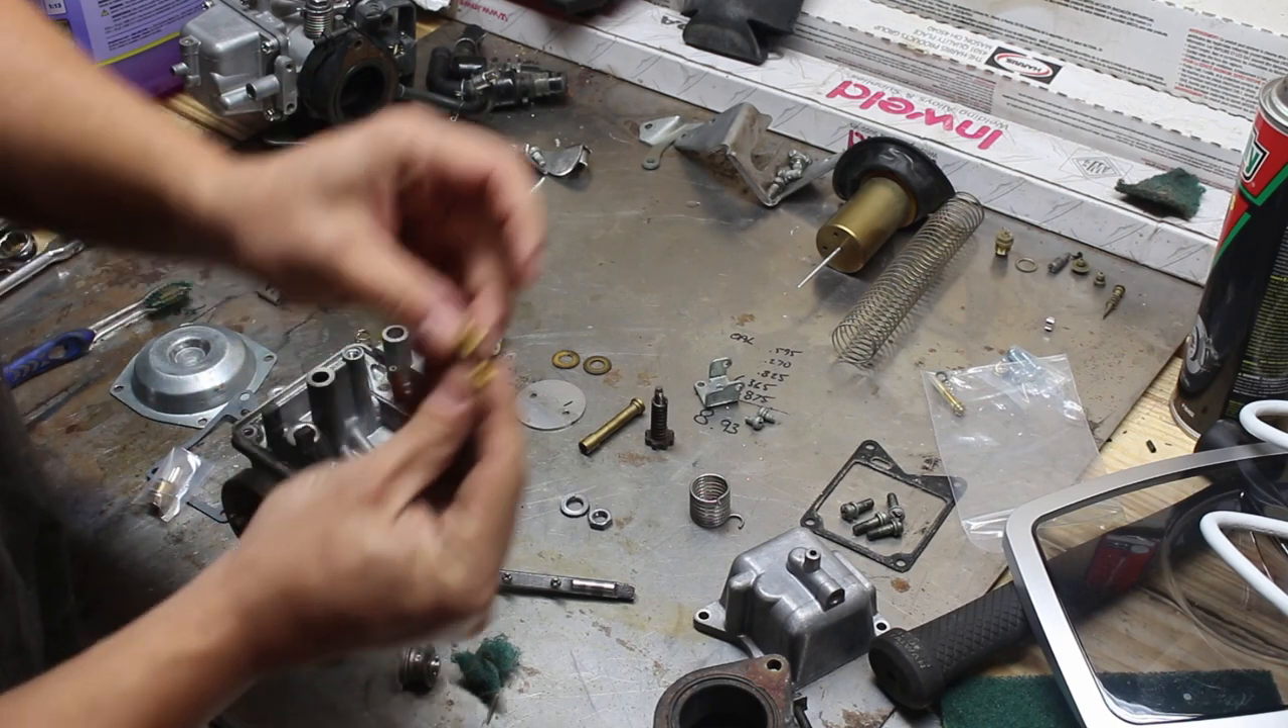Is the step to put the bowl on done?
No.